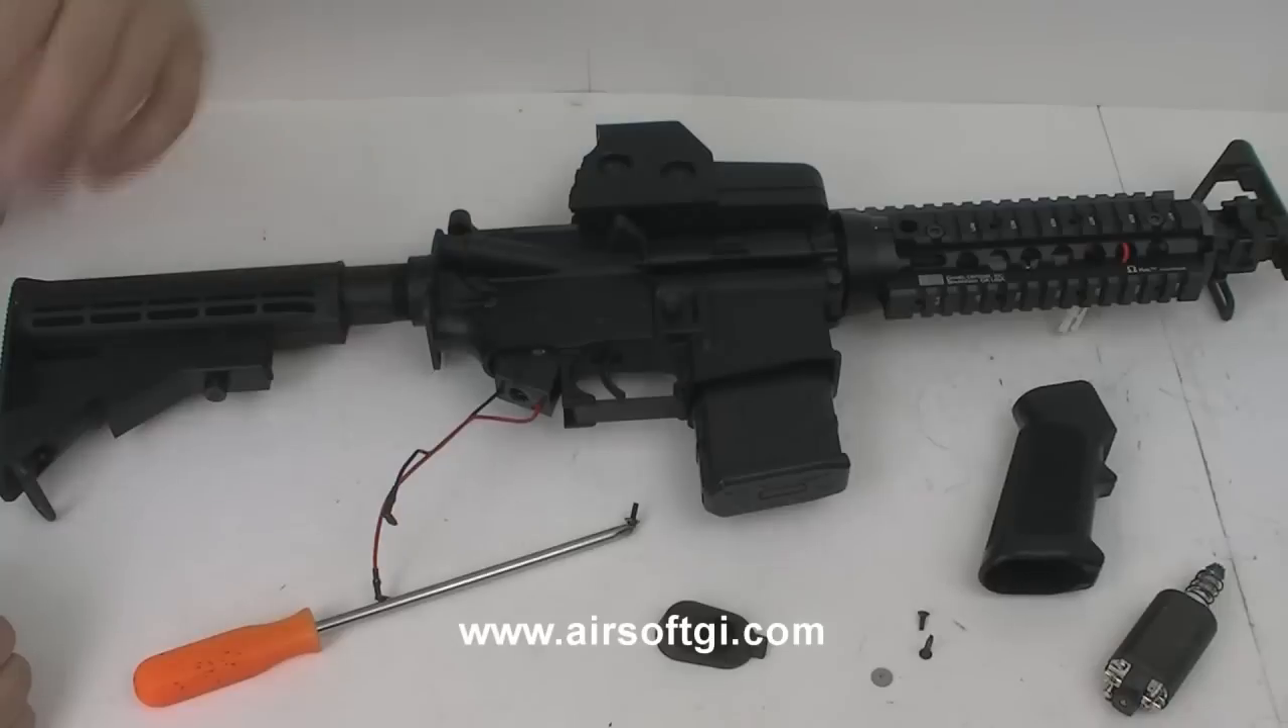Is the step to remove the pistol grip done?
Yes.